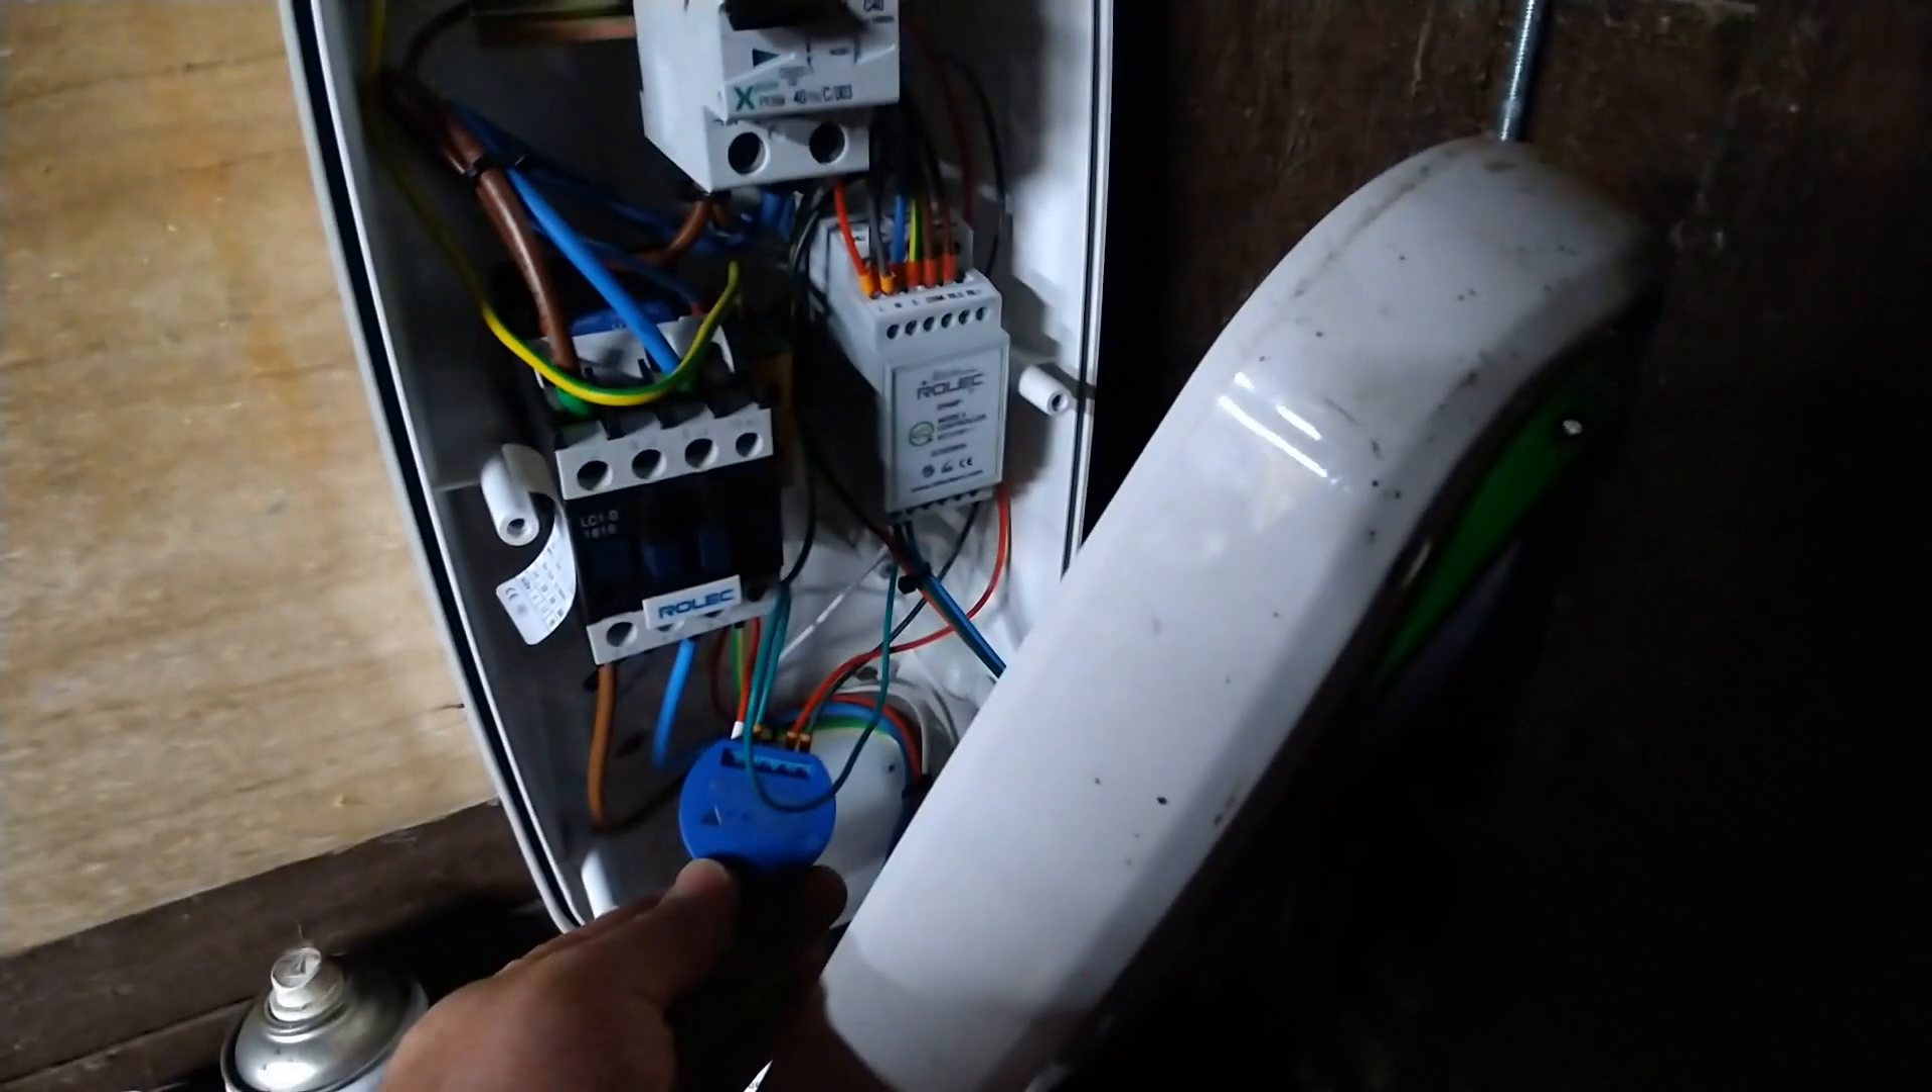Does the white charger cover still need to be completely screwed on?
Yes.